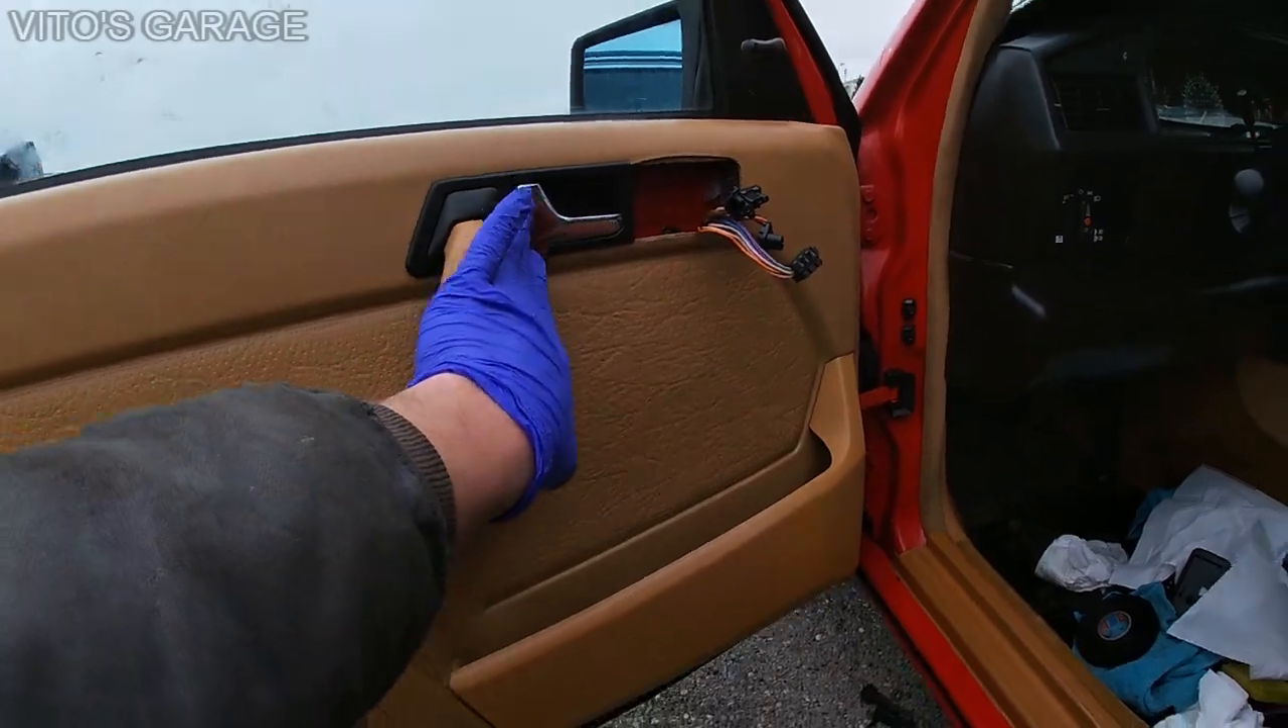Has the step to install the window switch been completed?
No.